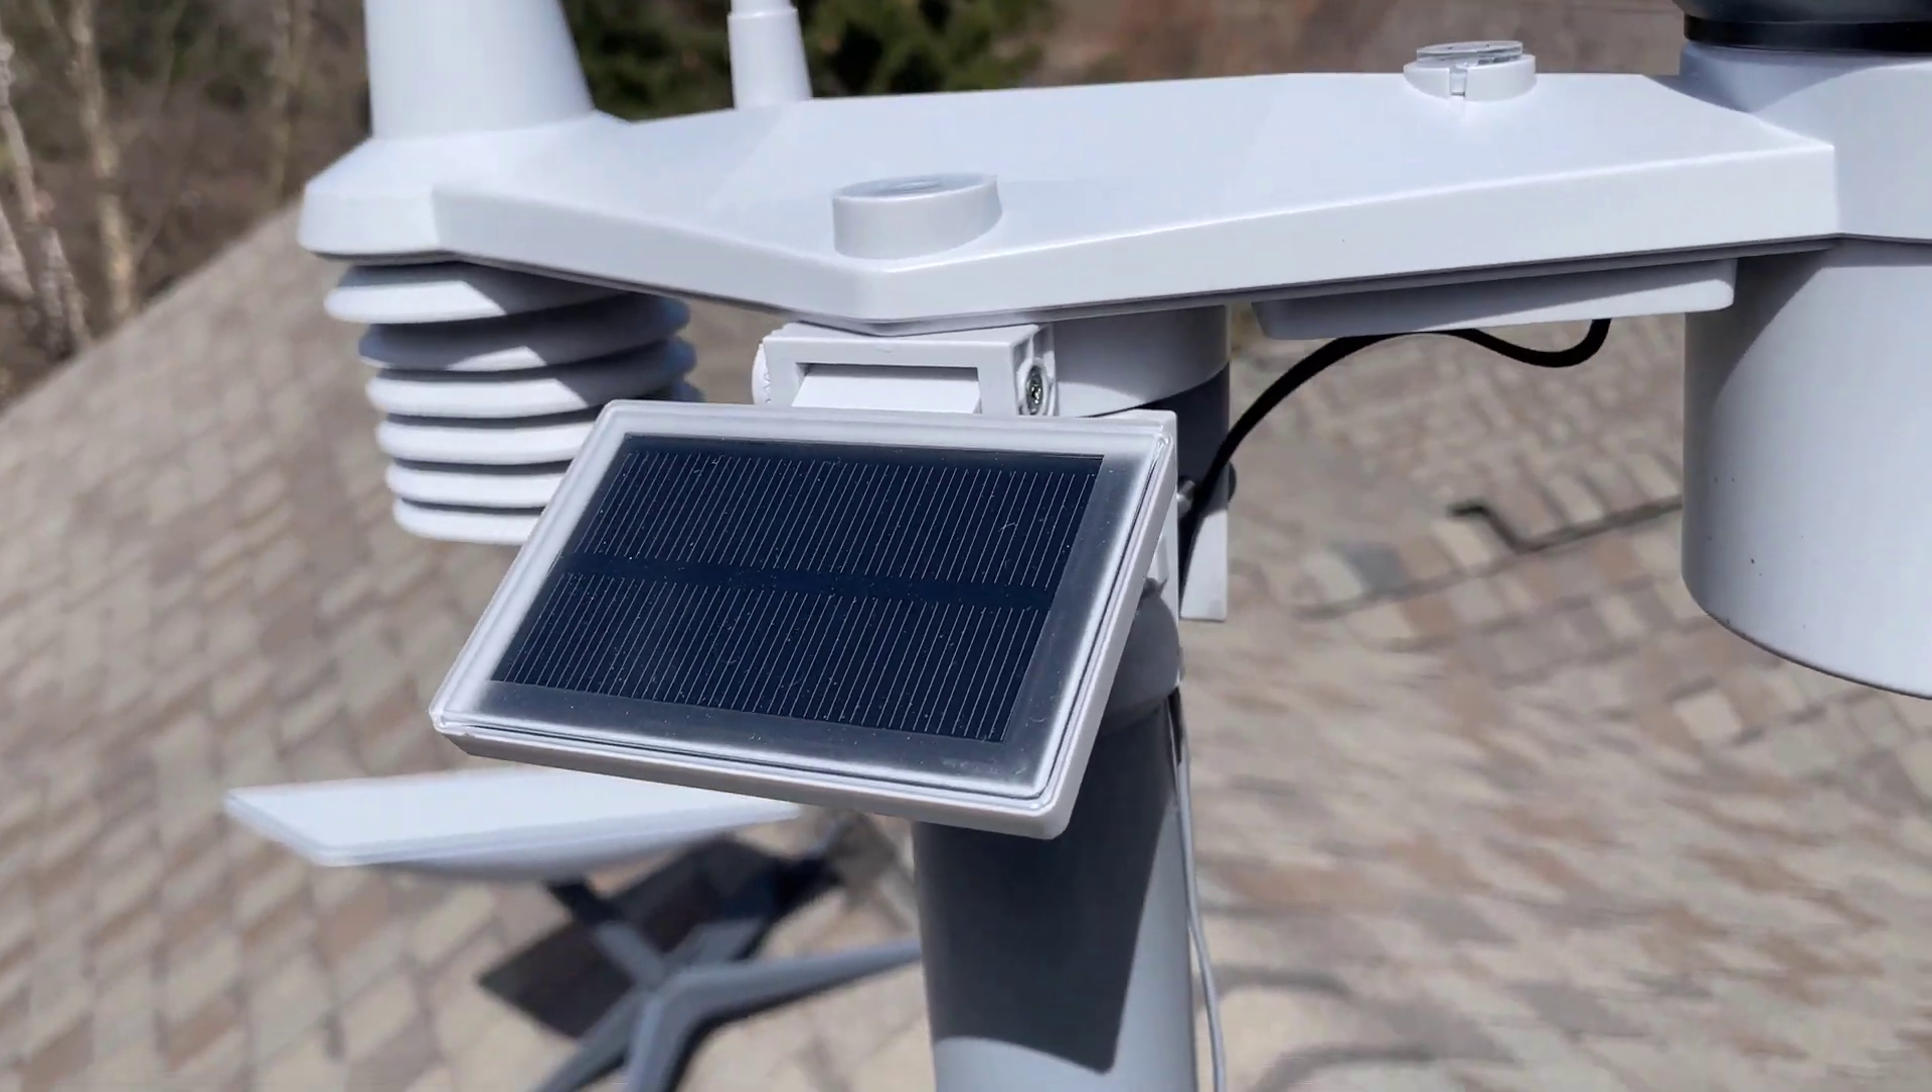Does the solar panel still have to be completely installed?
No.